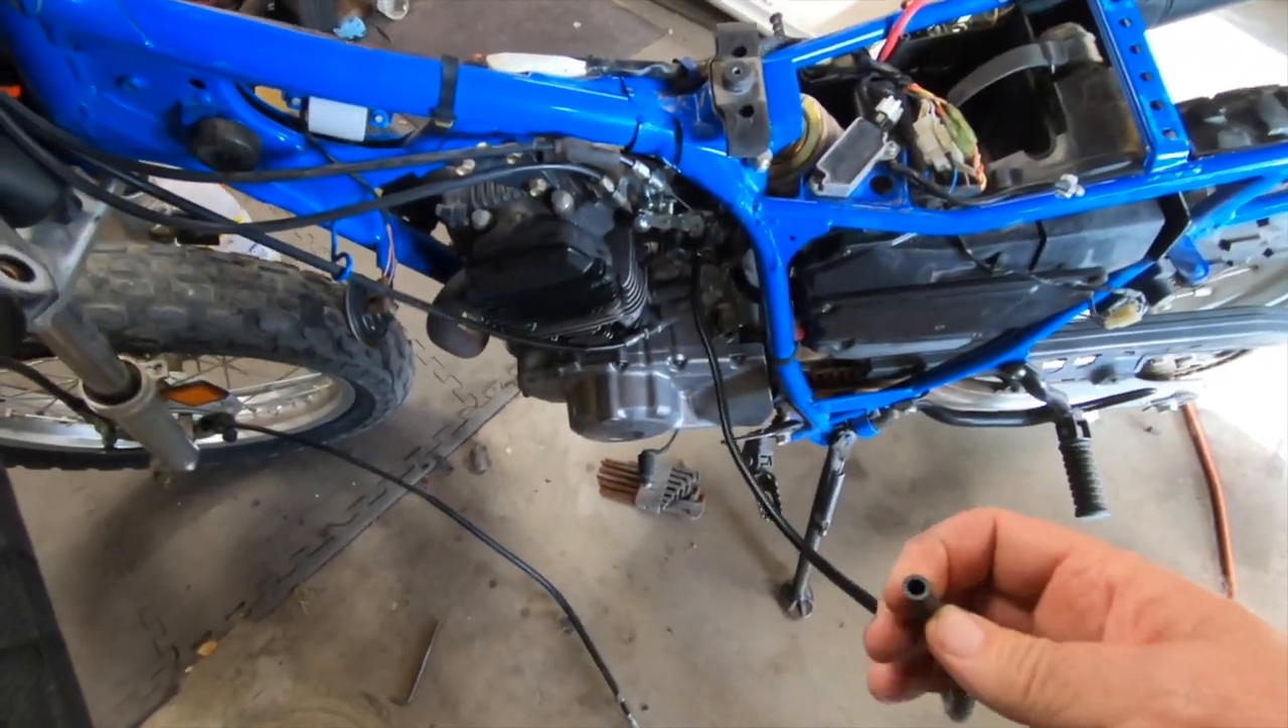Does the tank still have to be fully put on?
Yes.